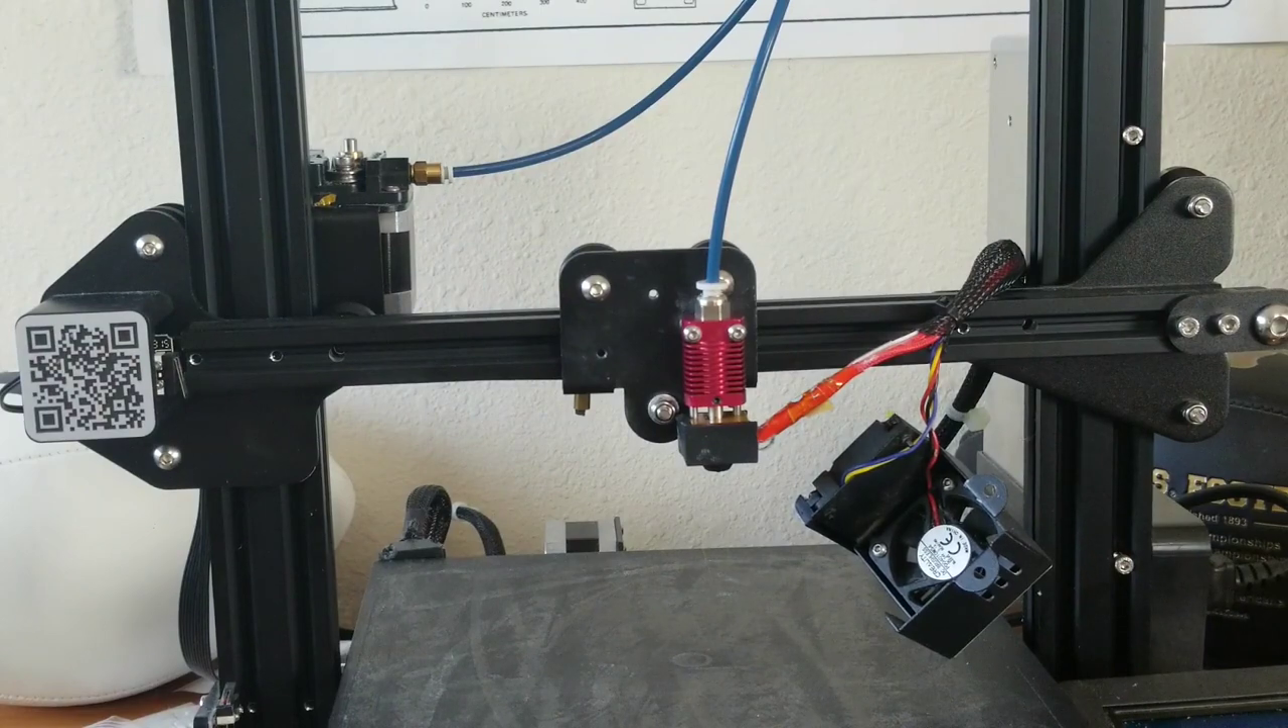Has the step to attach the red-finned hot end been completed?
Yes.